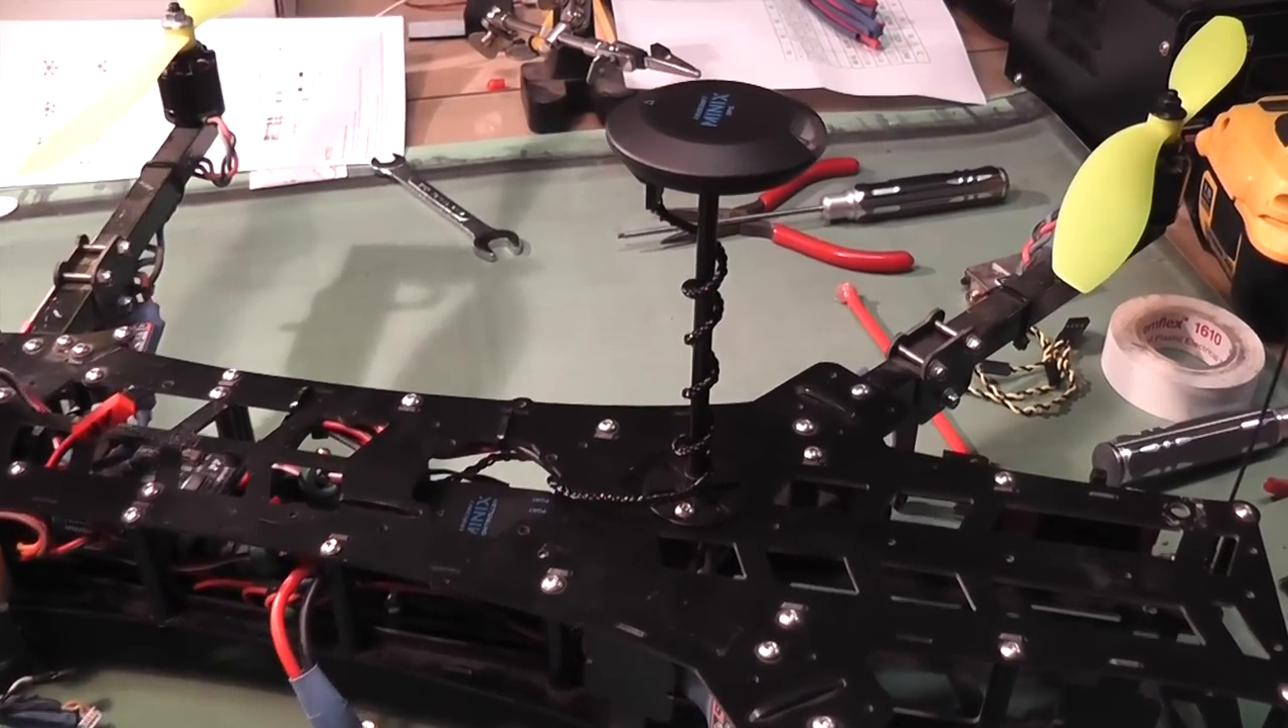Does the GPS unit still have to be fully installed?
No.